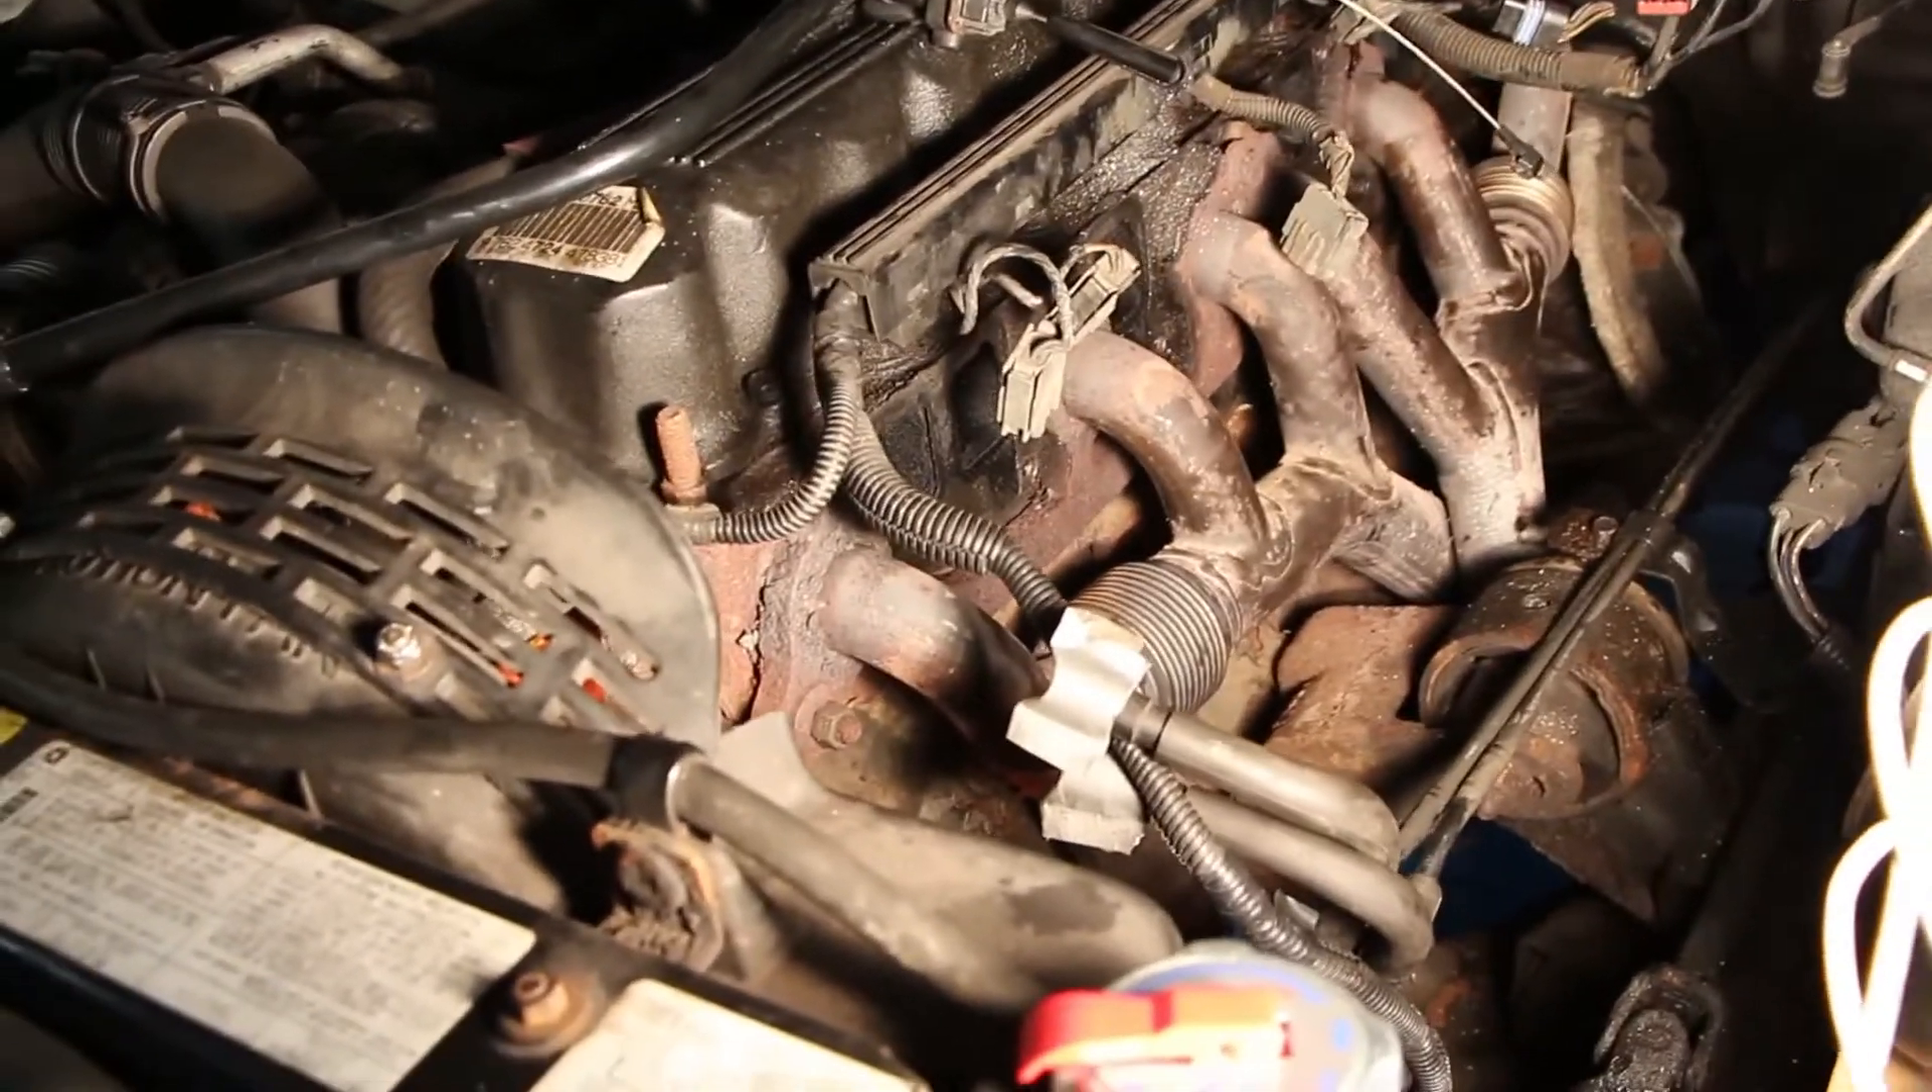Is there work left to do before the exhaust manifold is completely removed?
Yes.